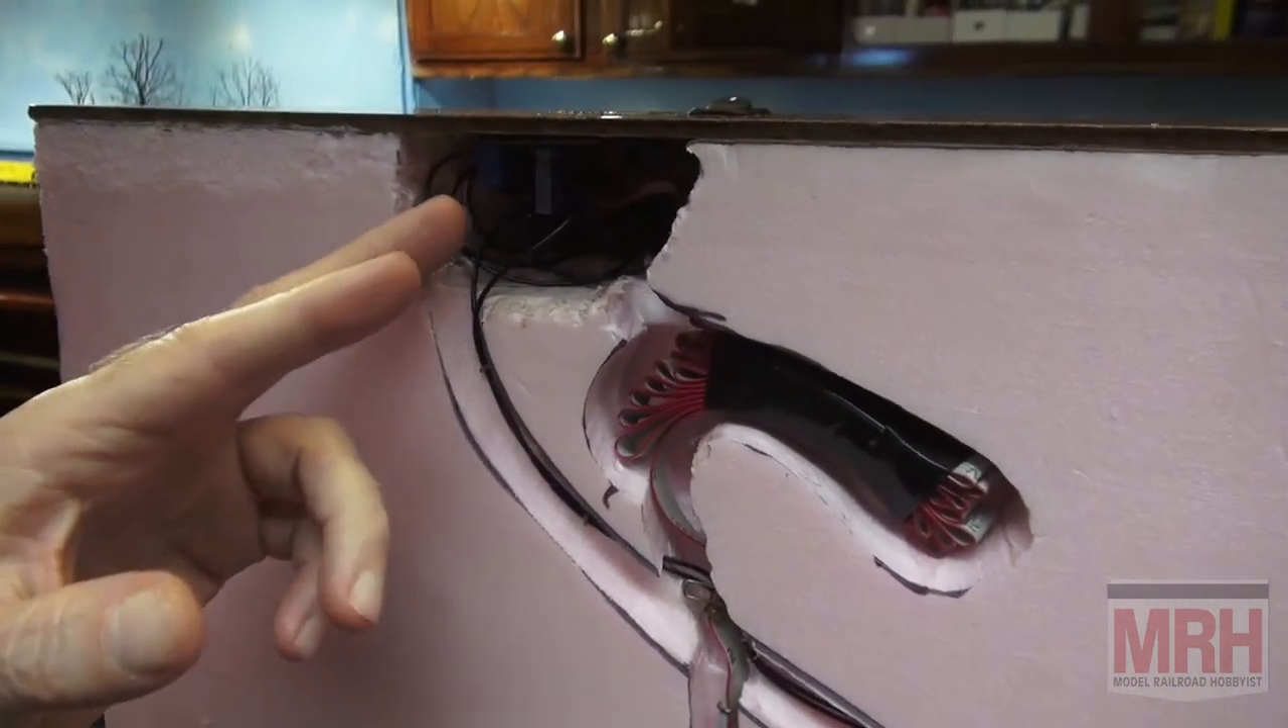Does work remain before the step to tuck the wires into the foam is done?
No.